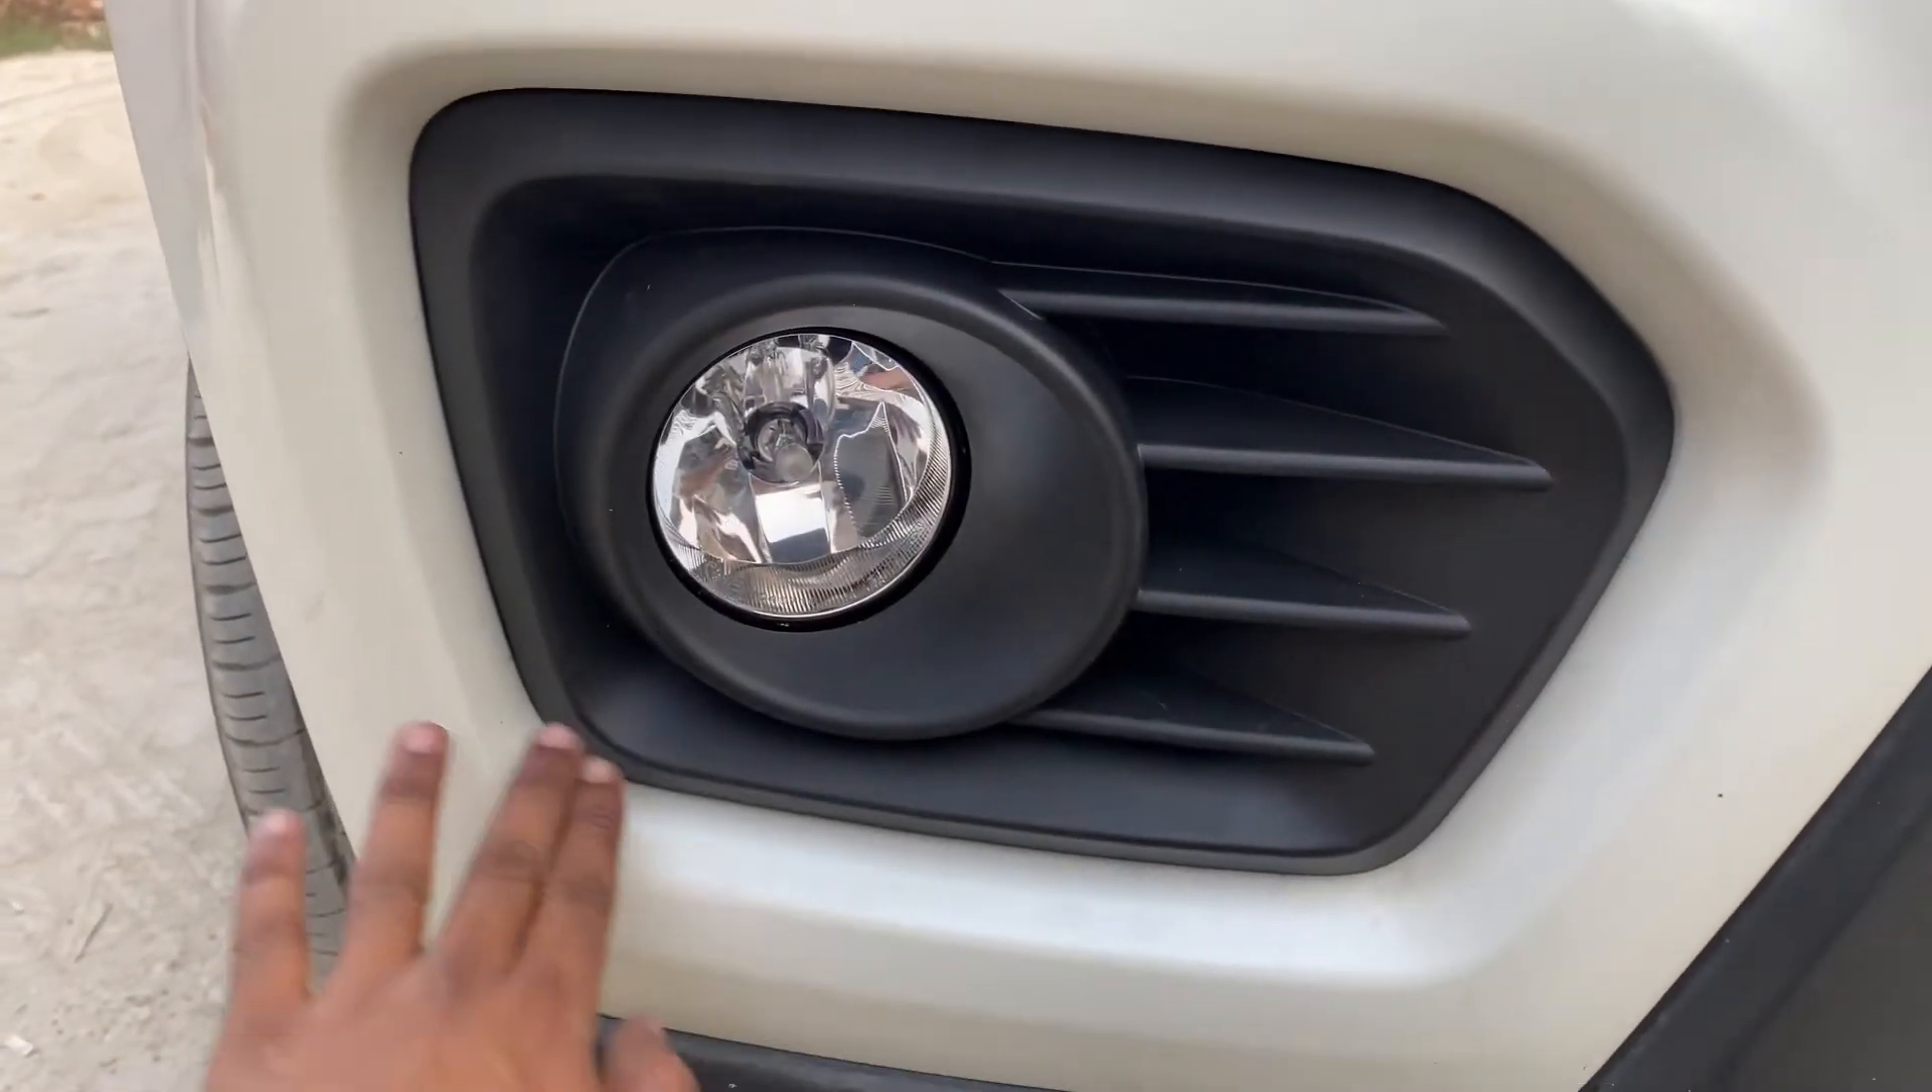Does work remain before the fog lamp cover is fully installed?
No.